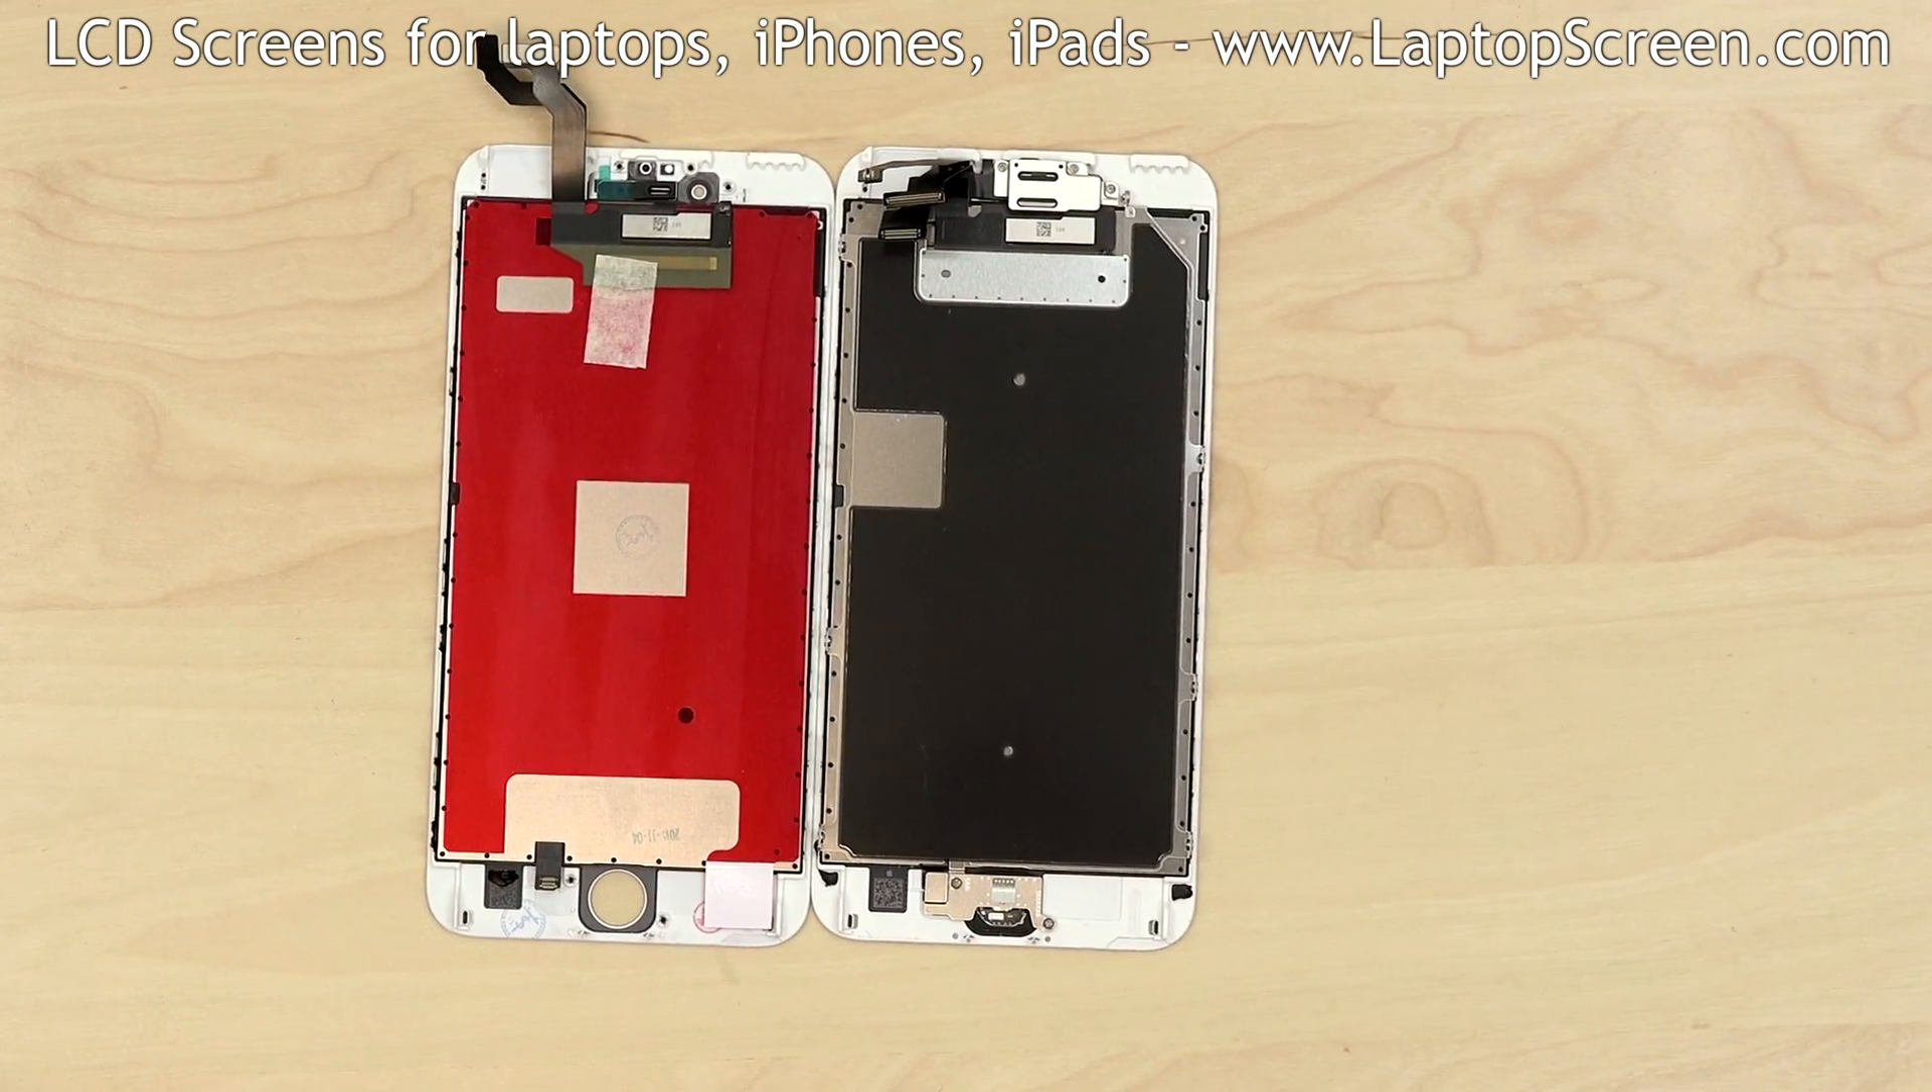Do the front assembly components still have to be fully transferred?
Yes.